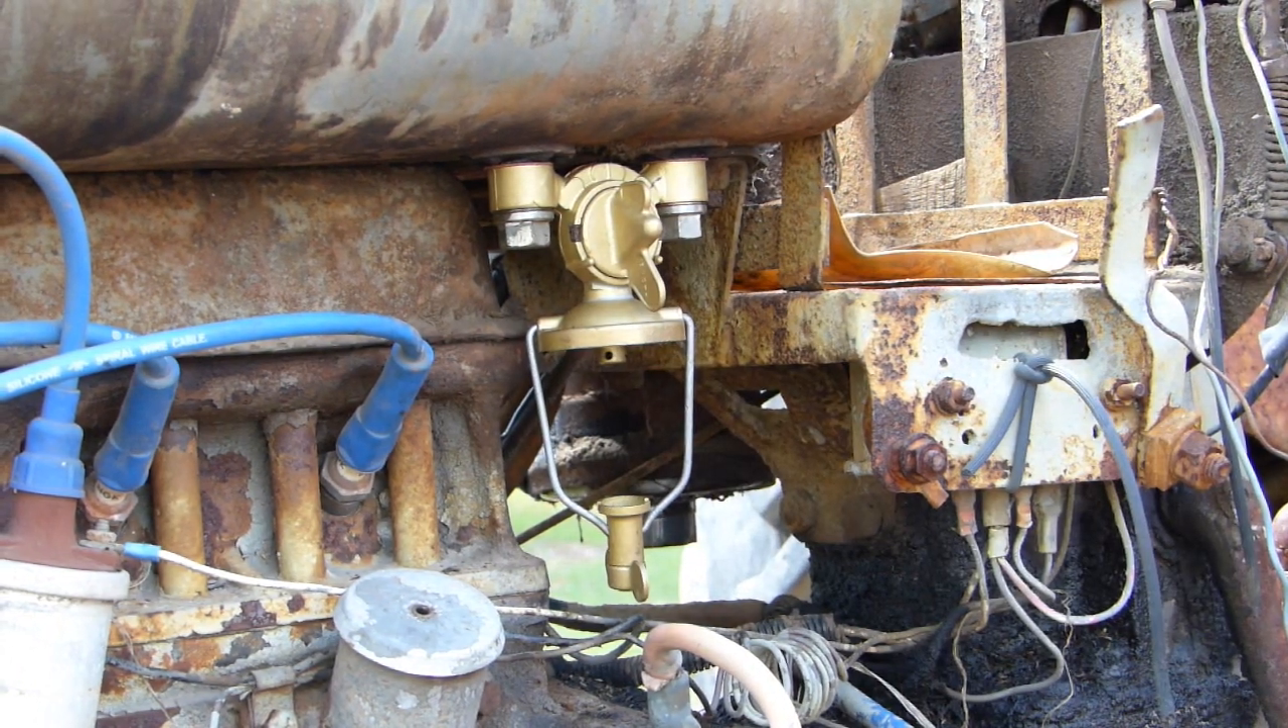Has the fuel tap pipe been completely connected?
No.